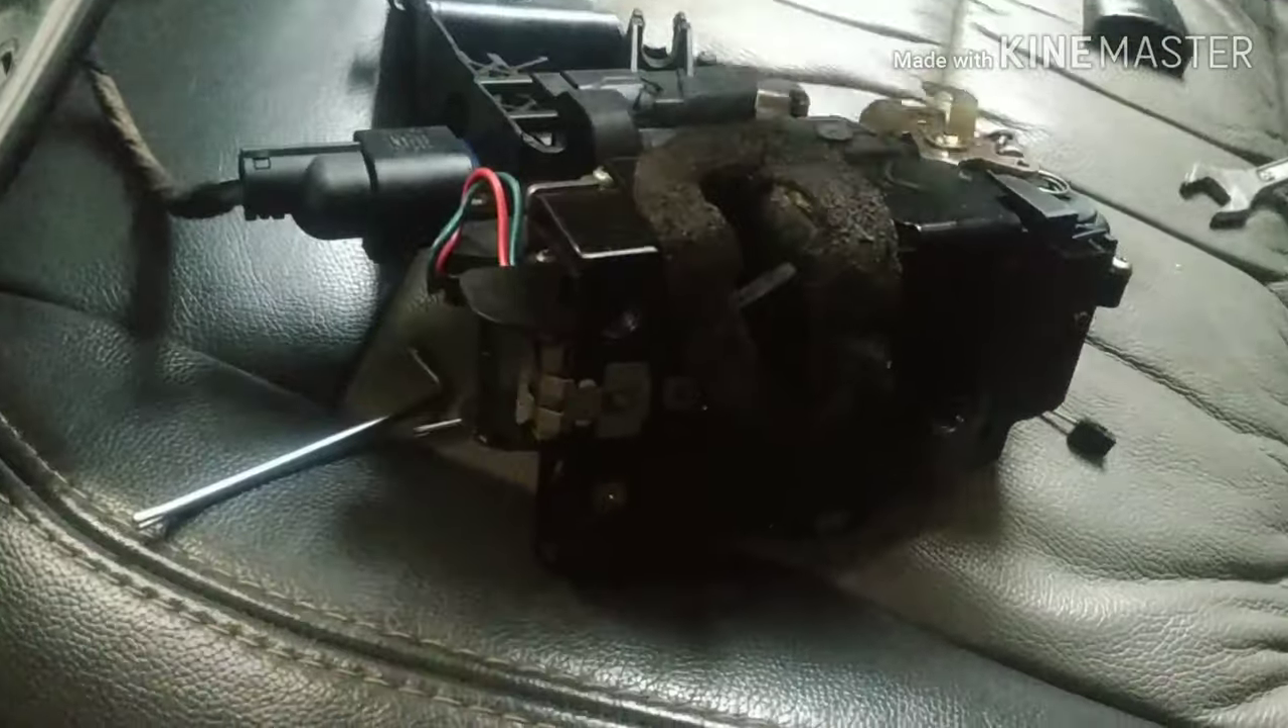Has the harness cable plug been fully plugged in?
Yes.